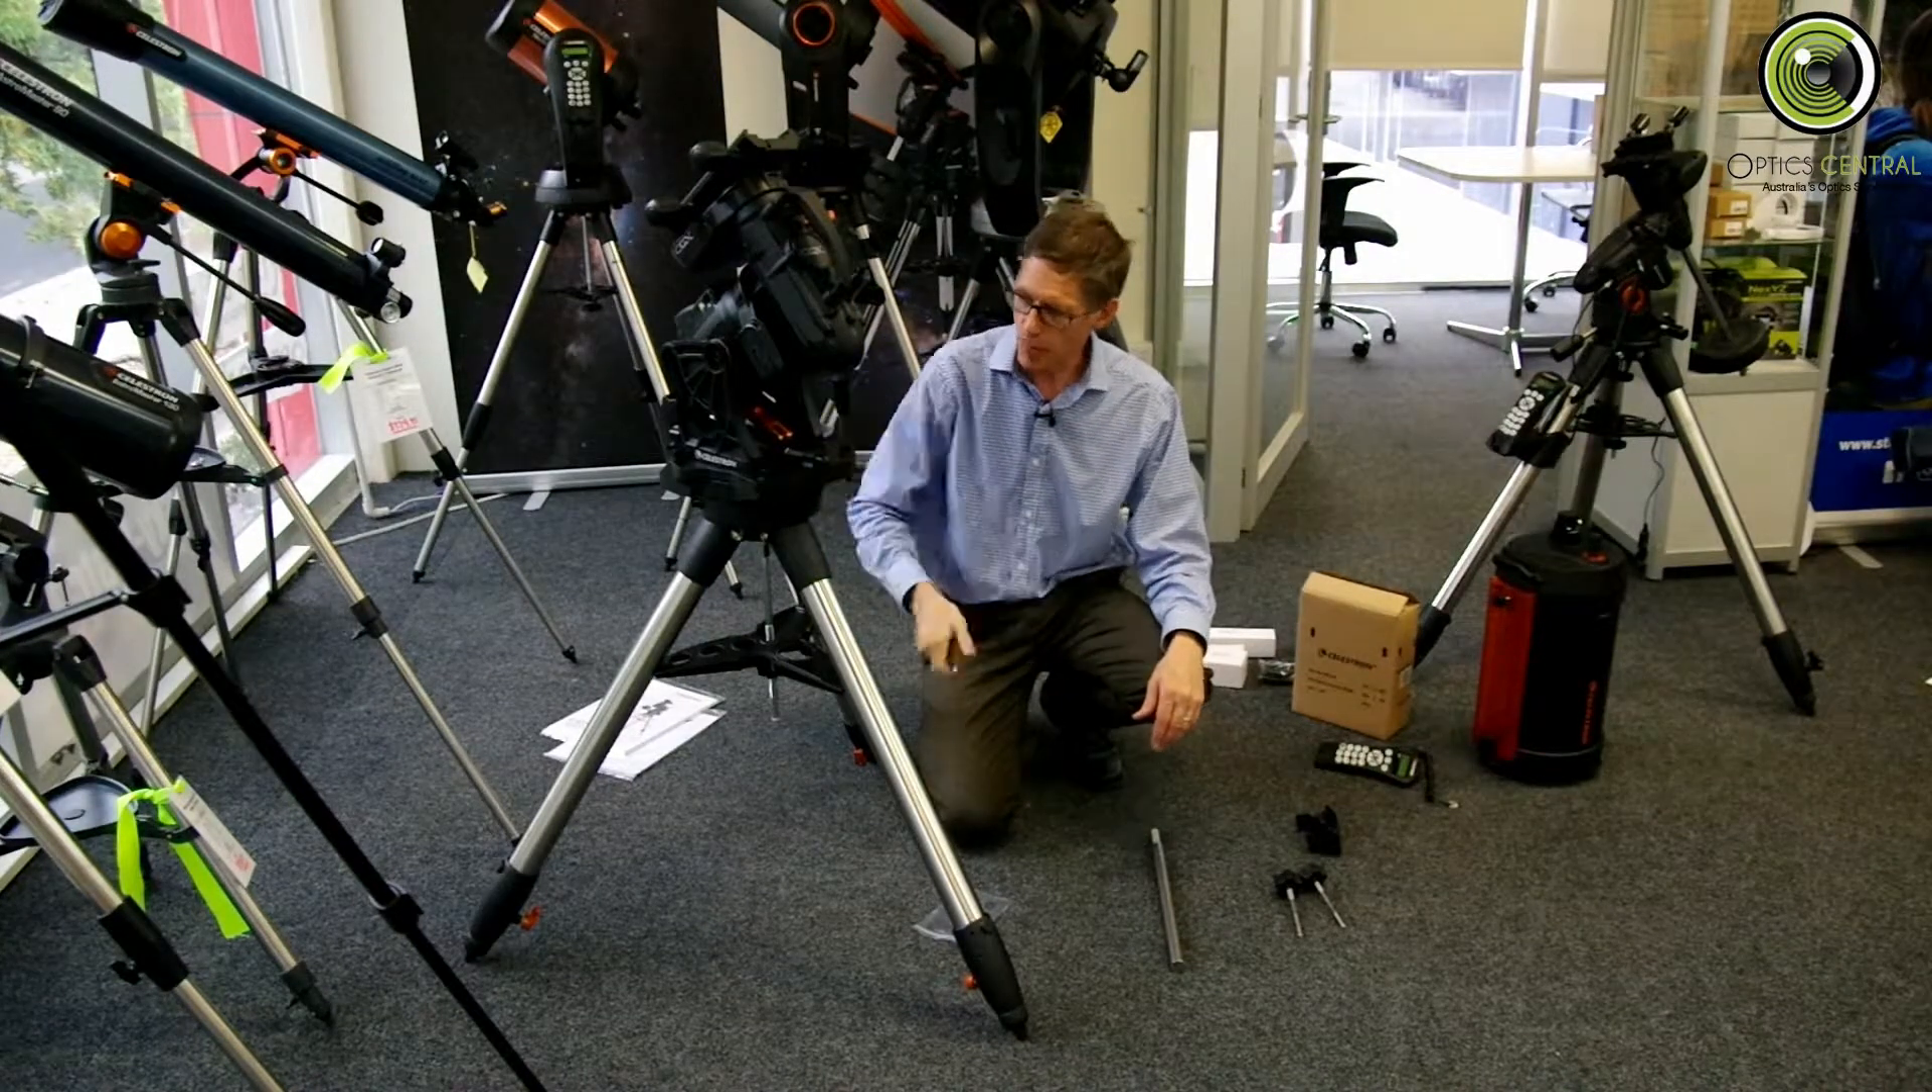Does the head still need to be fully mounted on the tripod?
No.